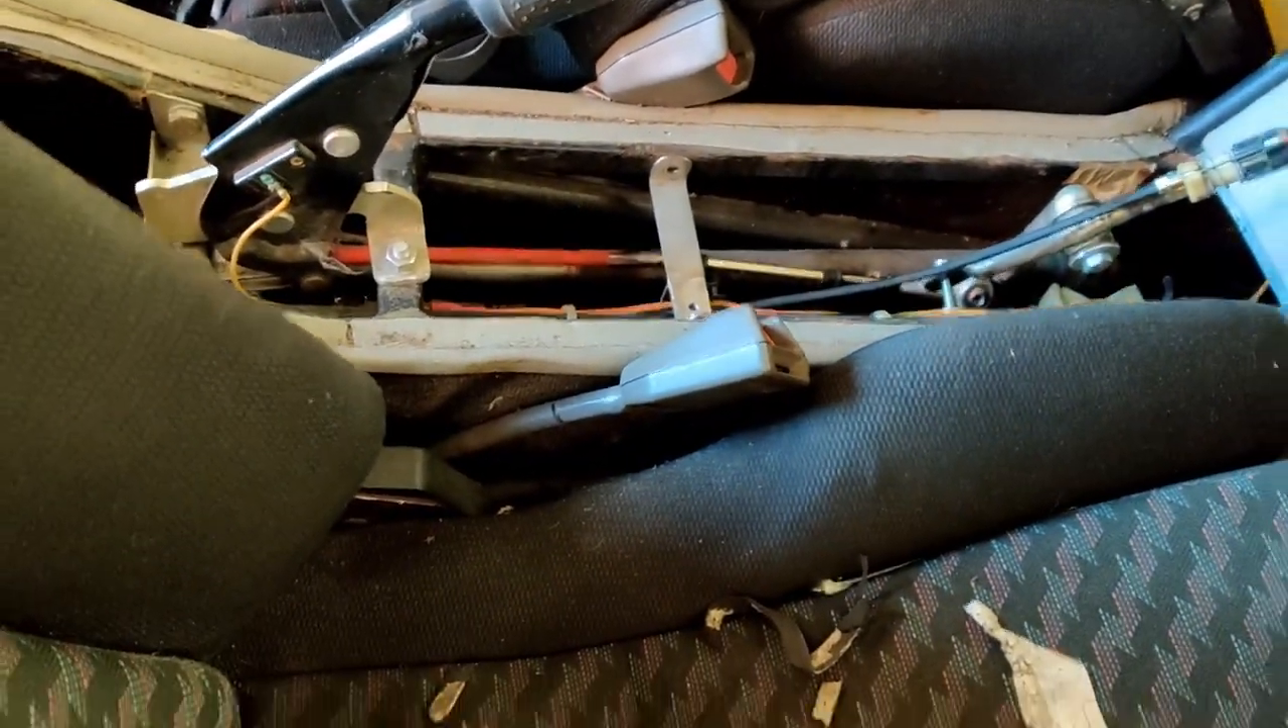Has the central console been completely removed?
Yes.